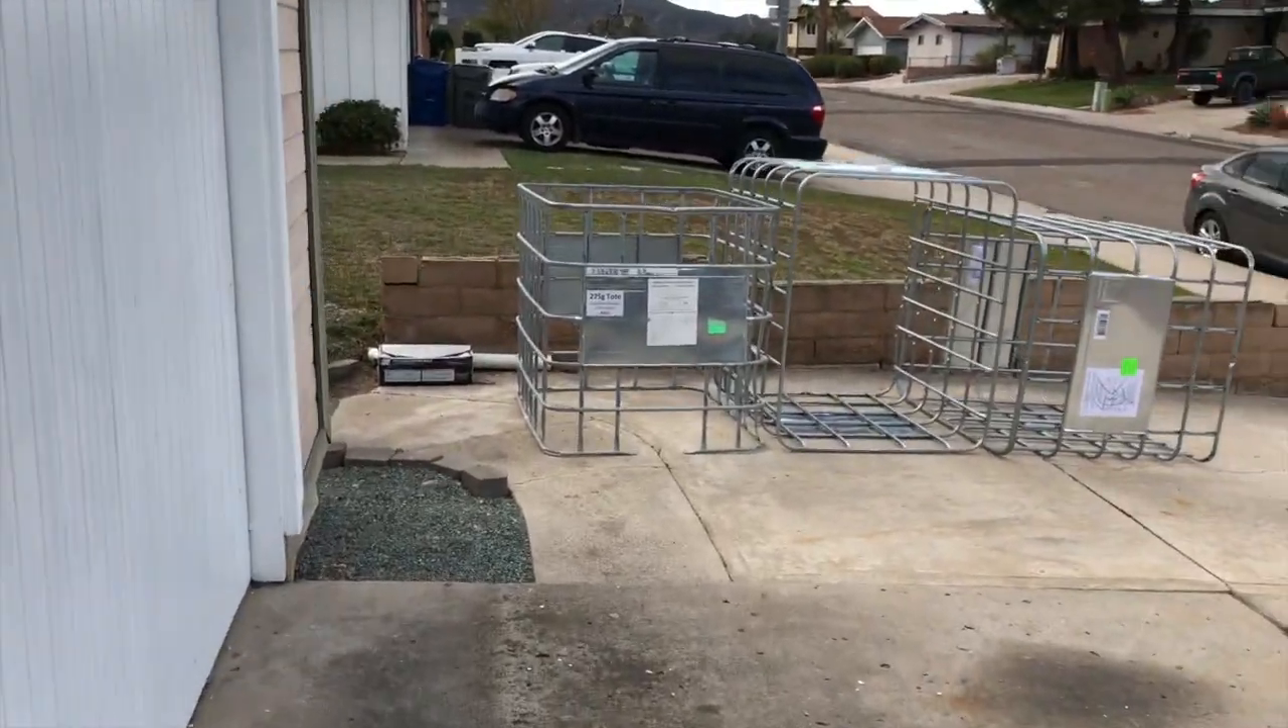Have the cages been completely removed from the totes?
Yes.